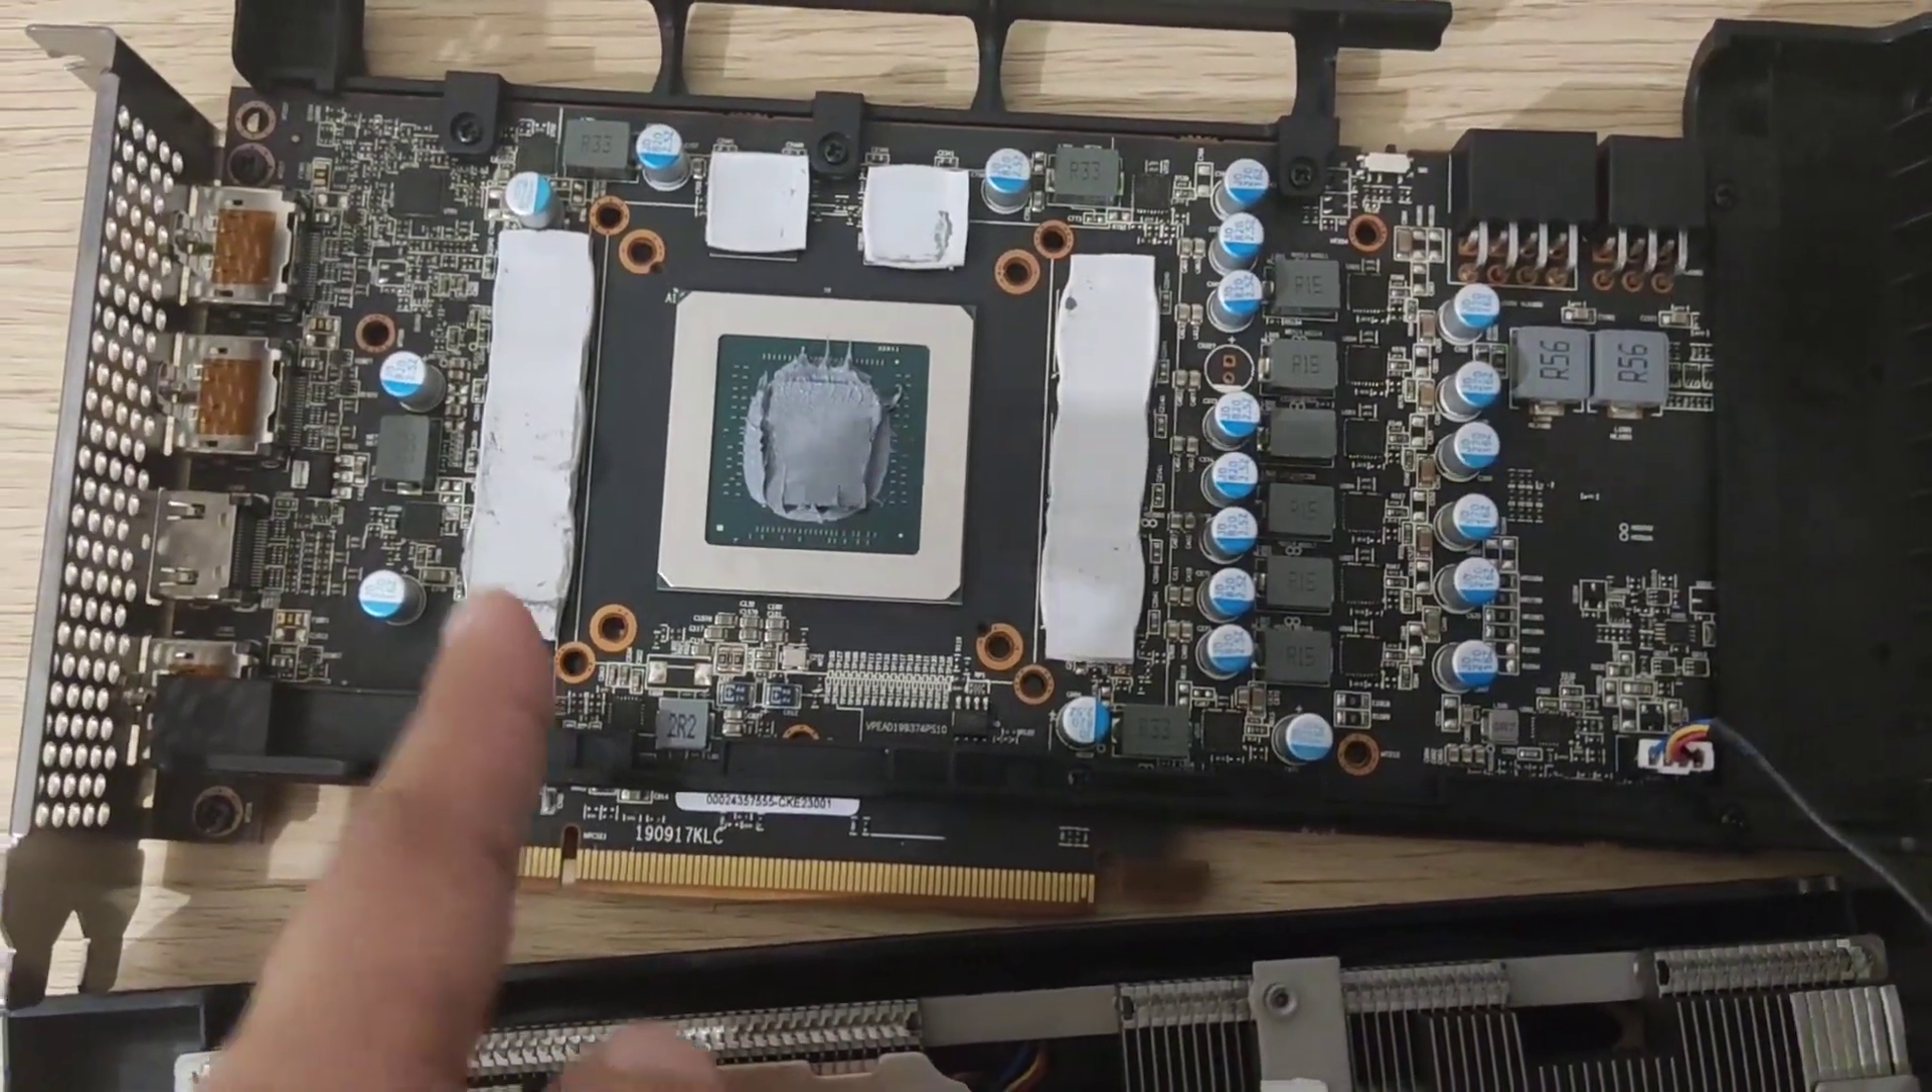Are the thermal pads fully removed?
No.